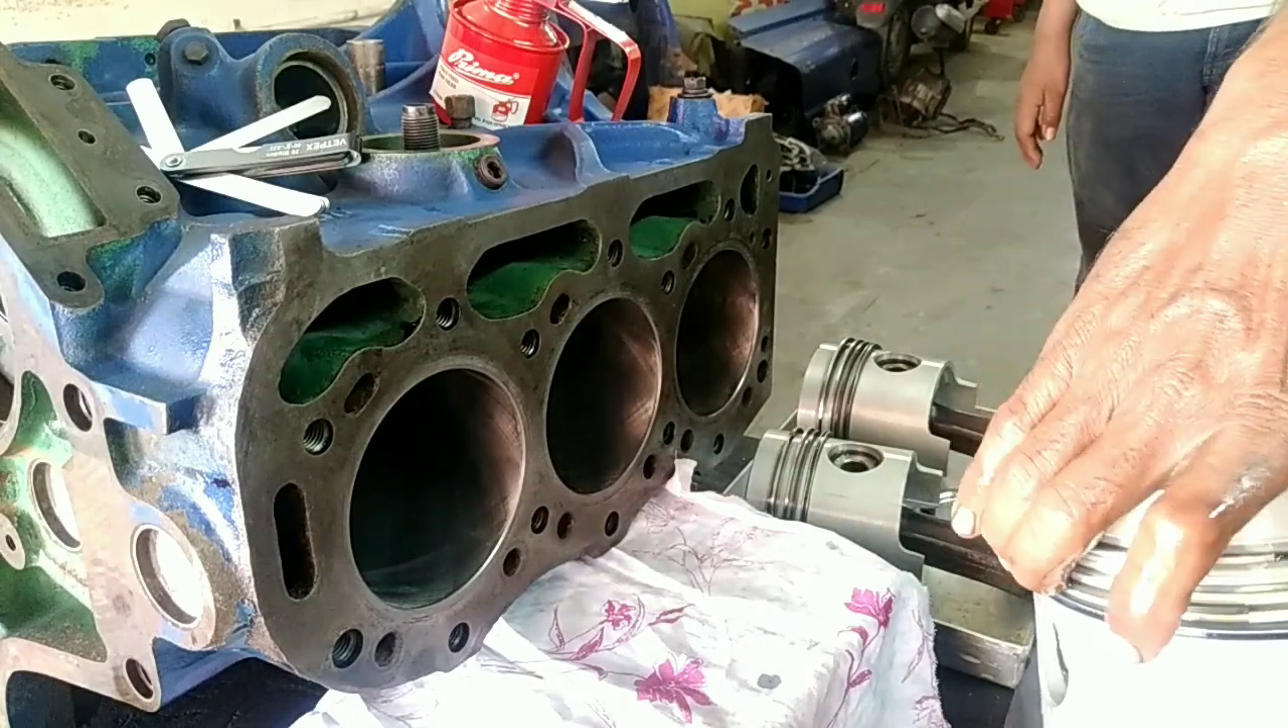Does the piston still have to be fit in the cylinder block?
Yes.